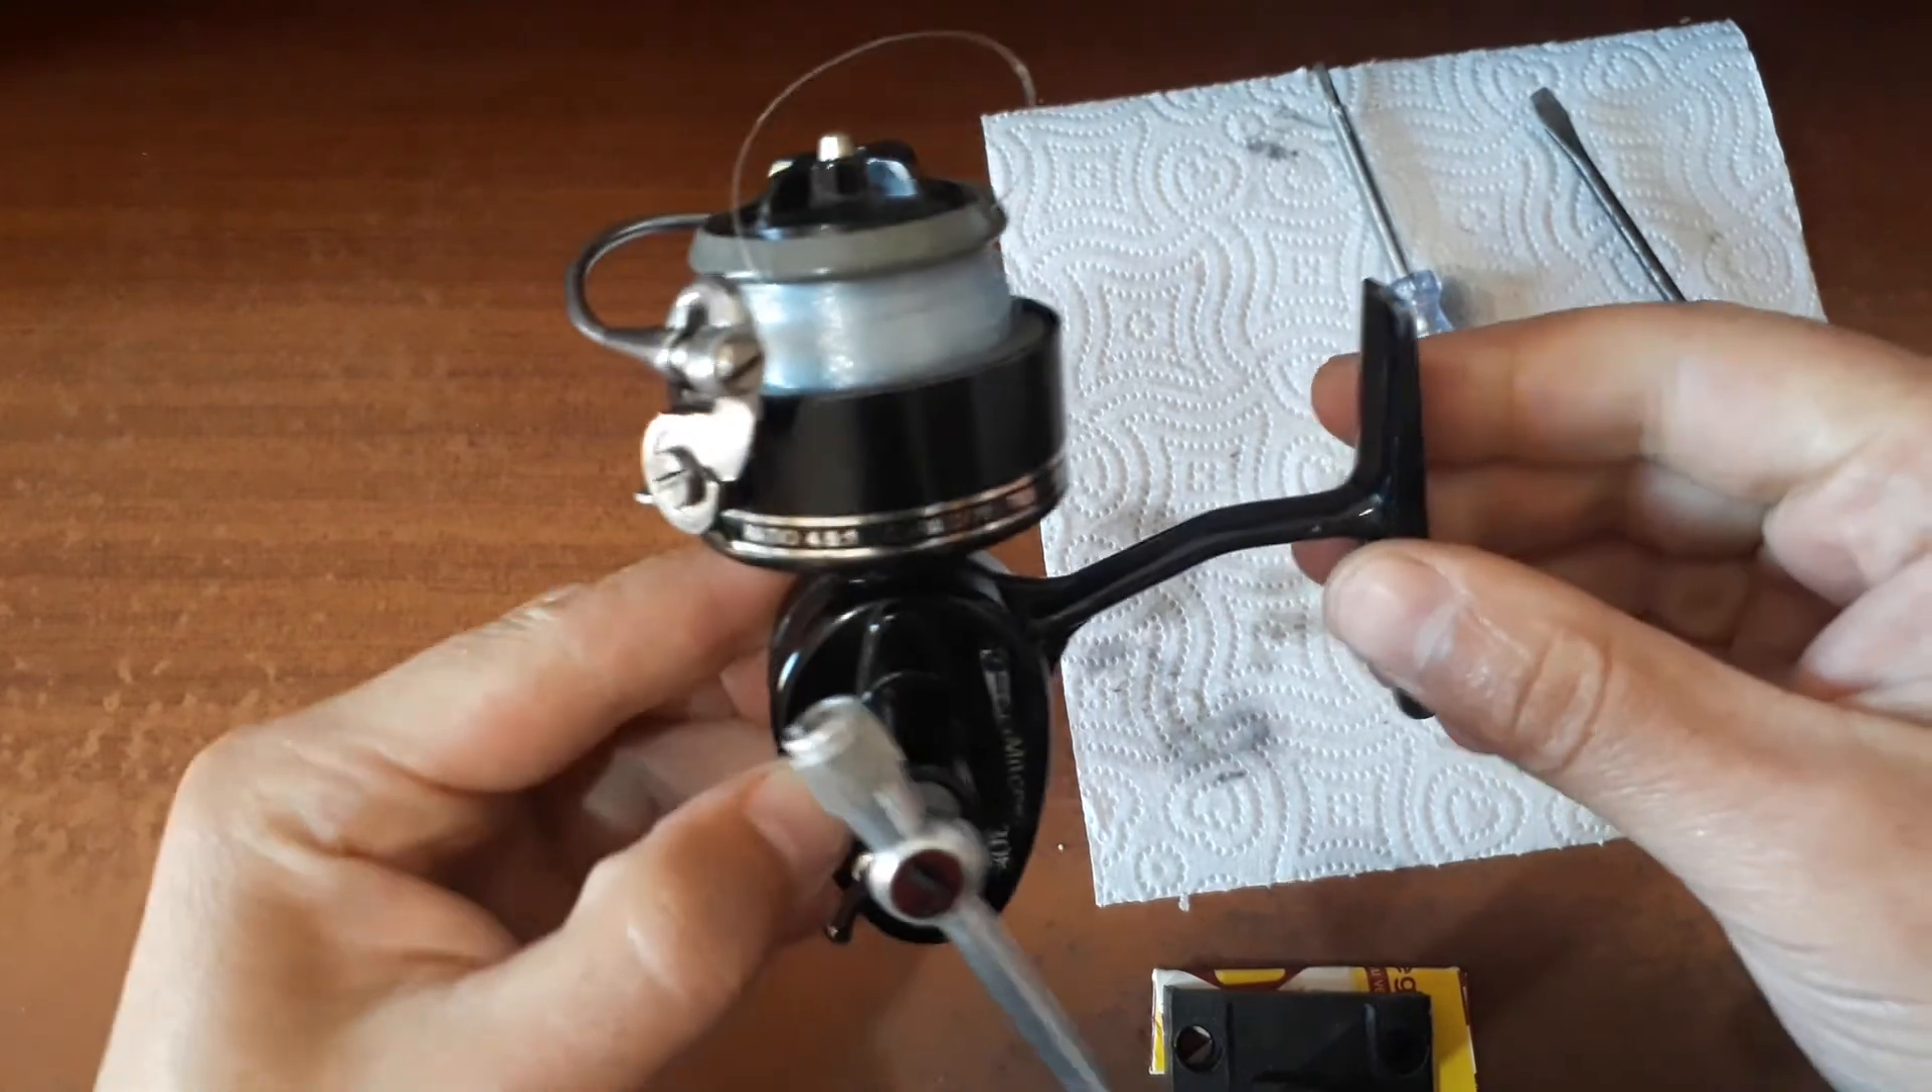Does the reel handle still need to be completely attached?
No.